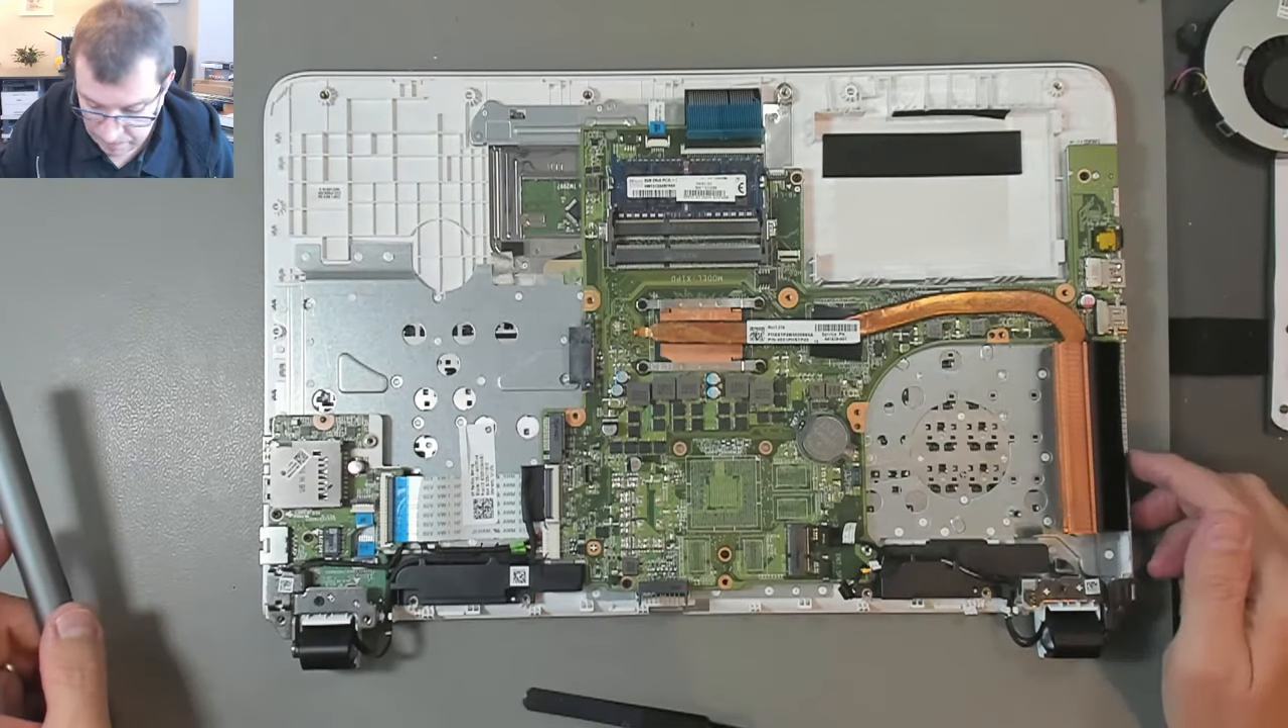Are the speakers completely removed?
No.